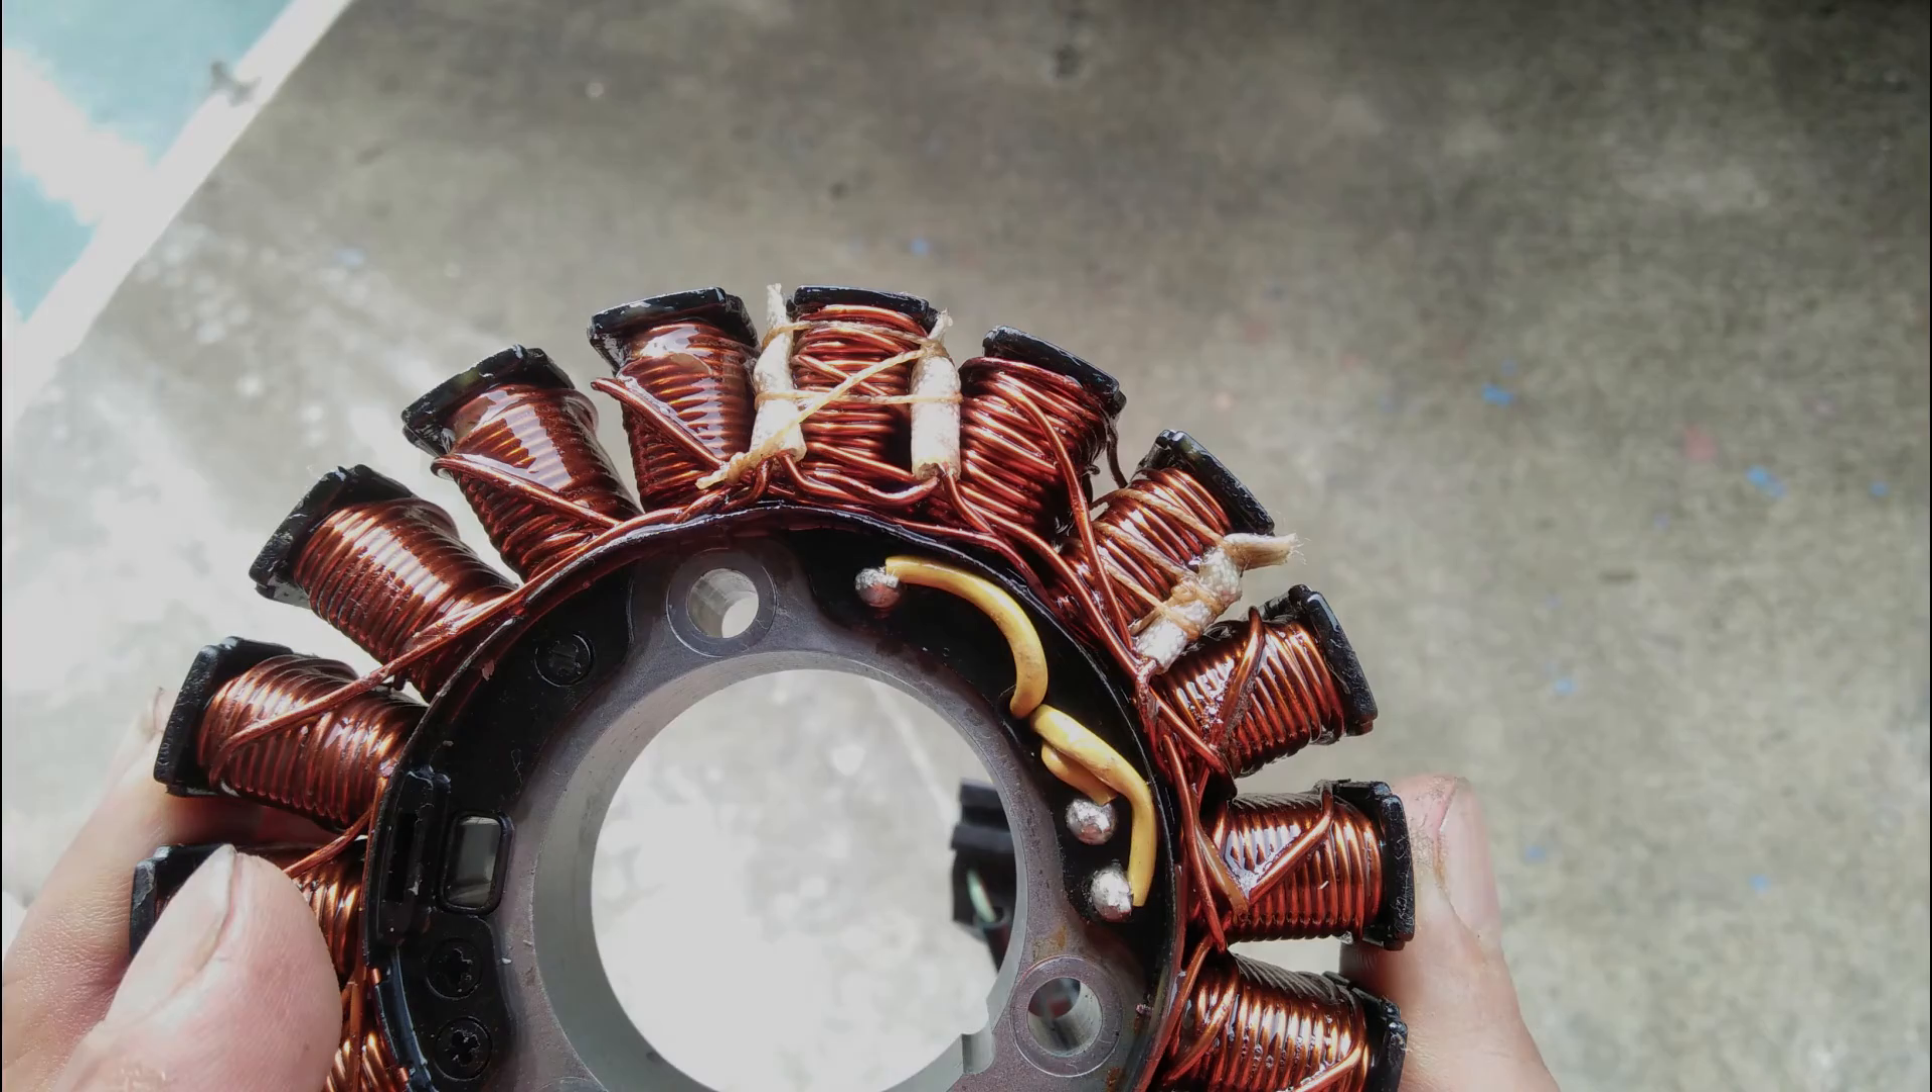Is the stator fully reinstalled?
No.